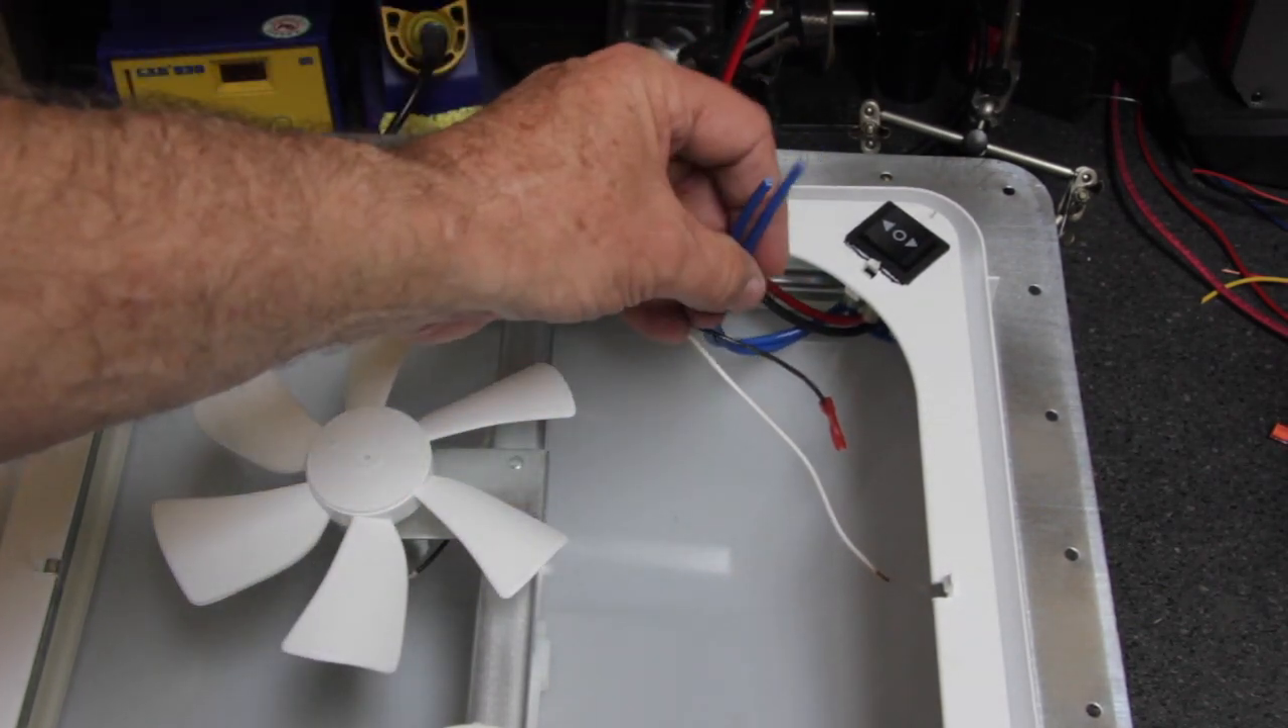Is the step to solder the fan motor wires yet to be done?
Yes.